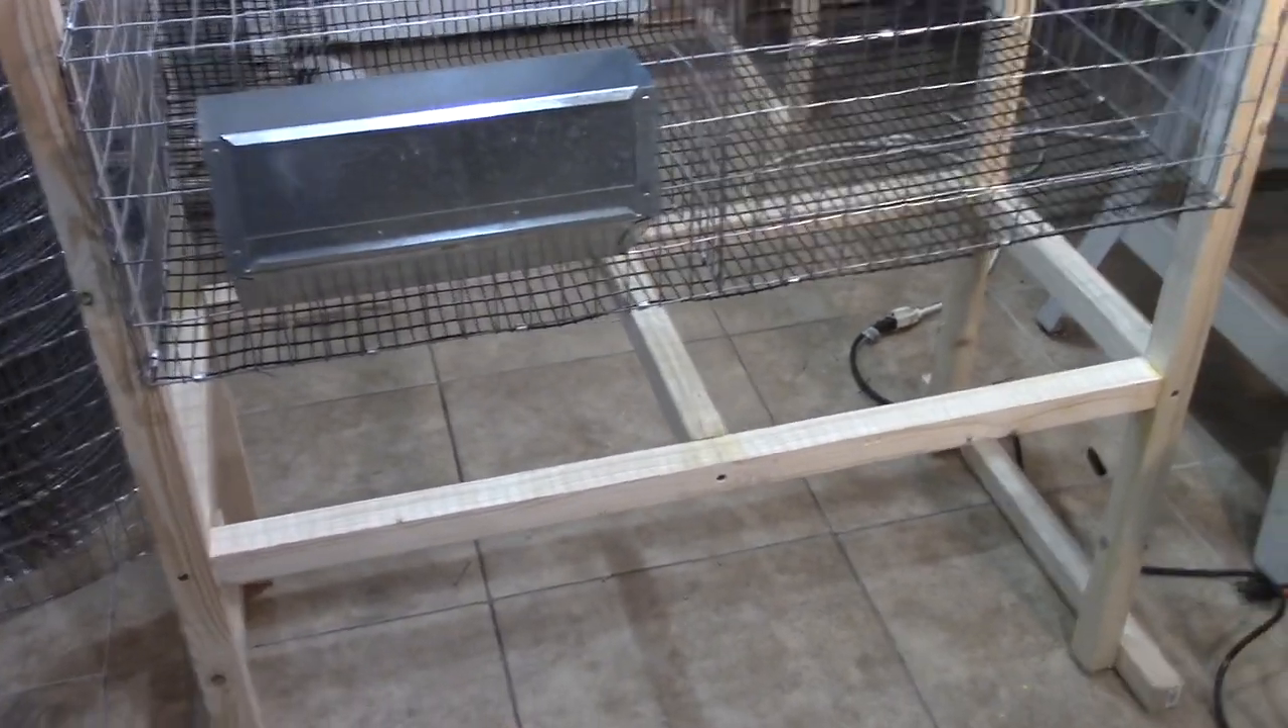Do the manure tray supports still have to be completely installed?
No.